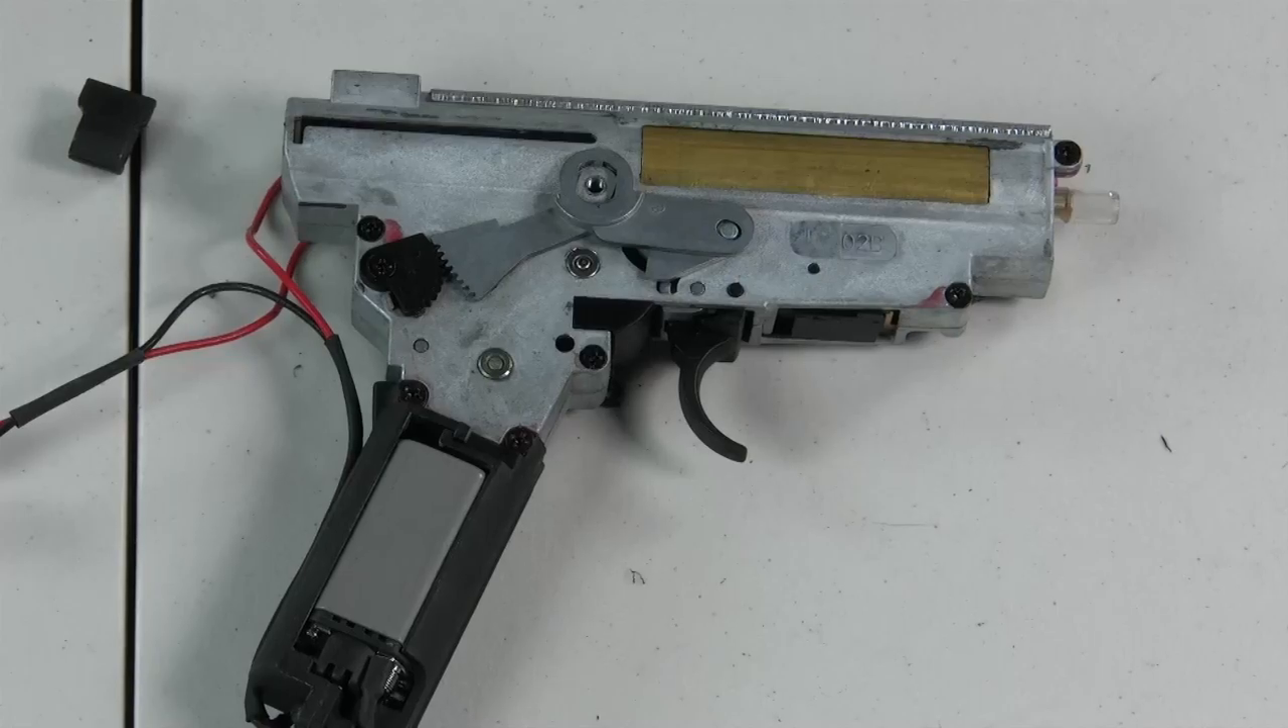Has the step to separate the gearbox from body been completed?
Yes.